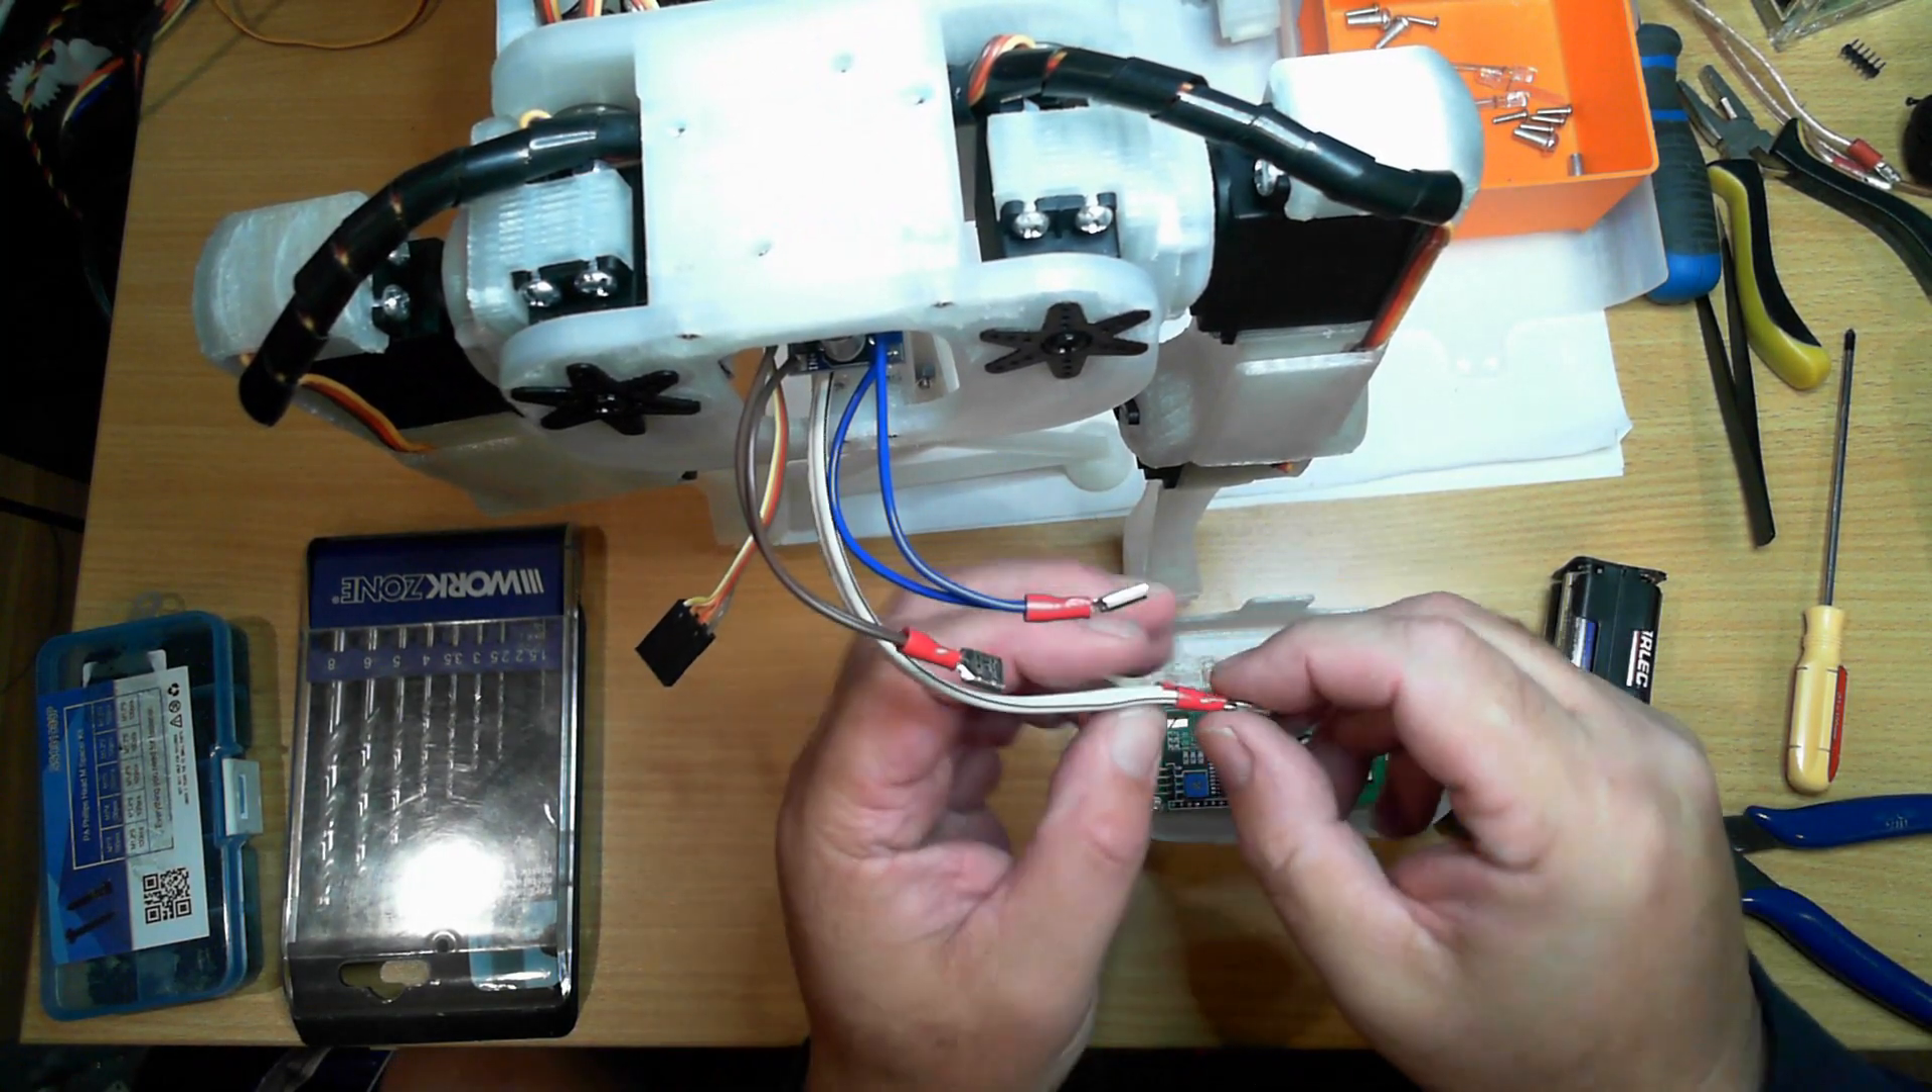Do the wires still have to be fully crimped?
No.